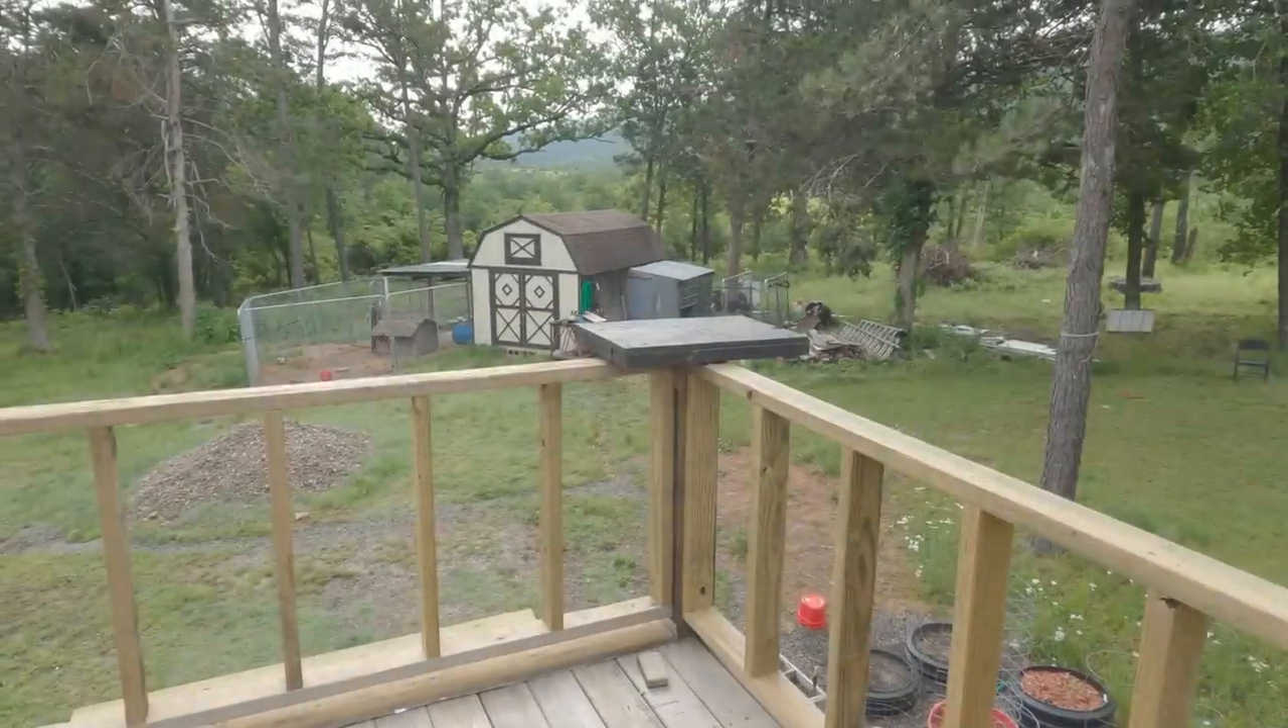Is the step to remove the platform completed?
No.